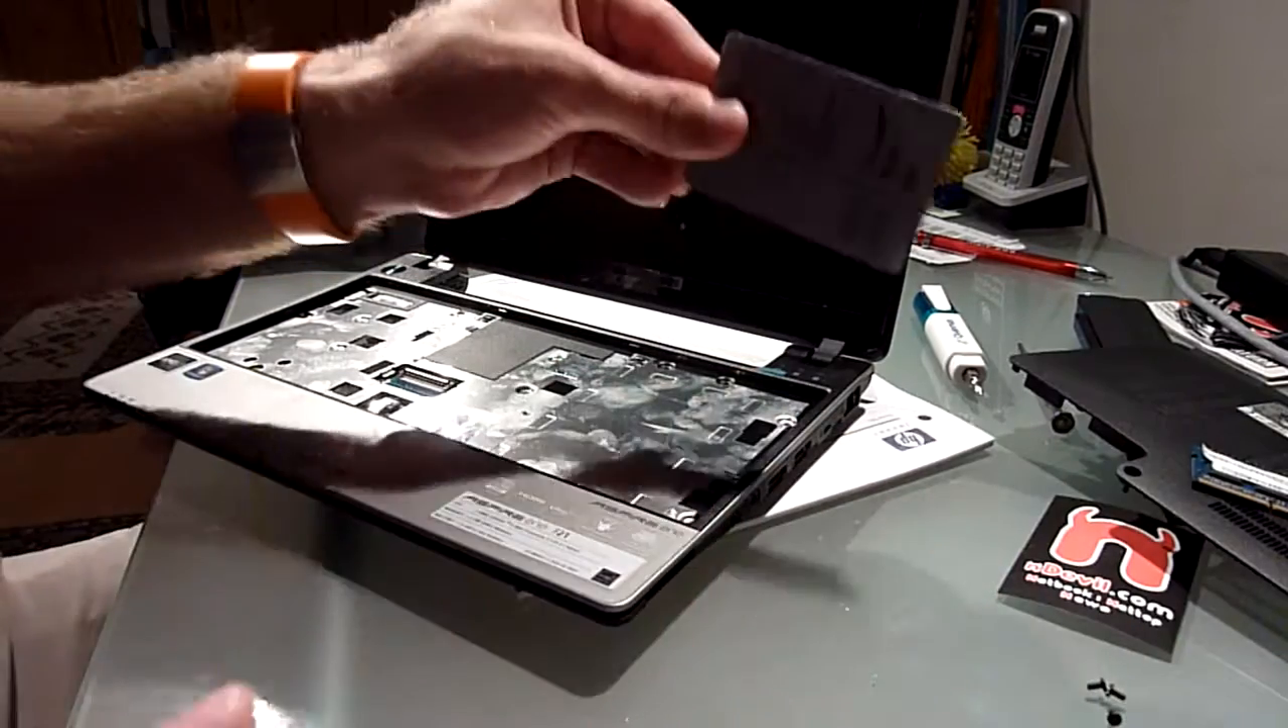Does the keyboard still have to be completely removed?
No.